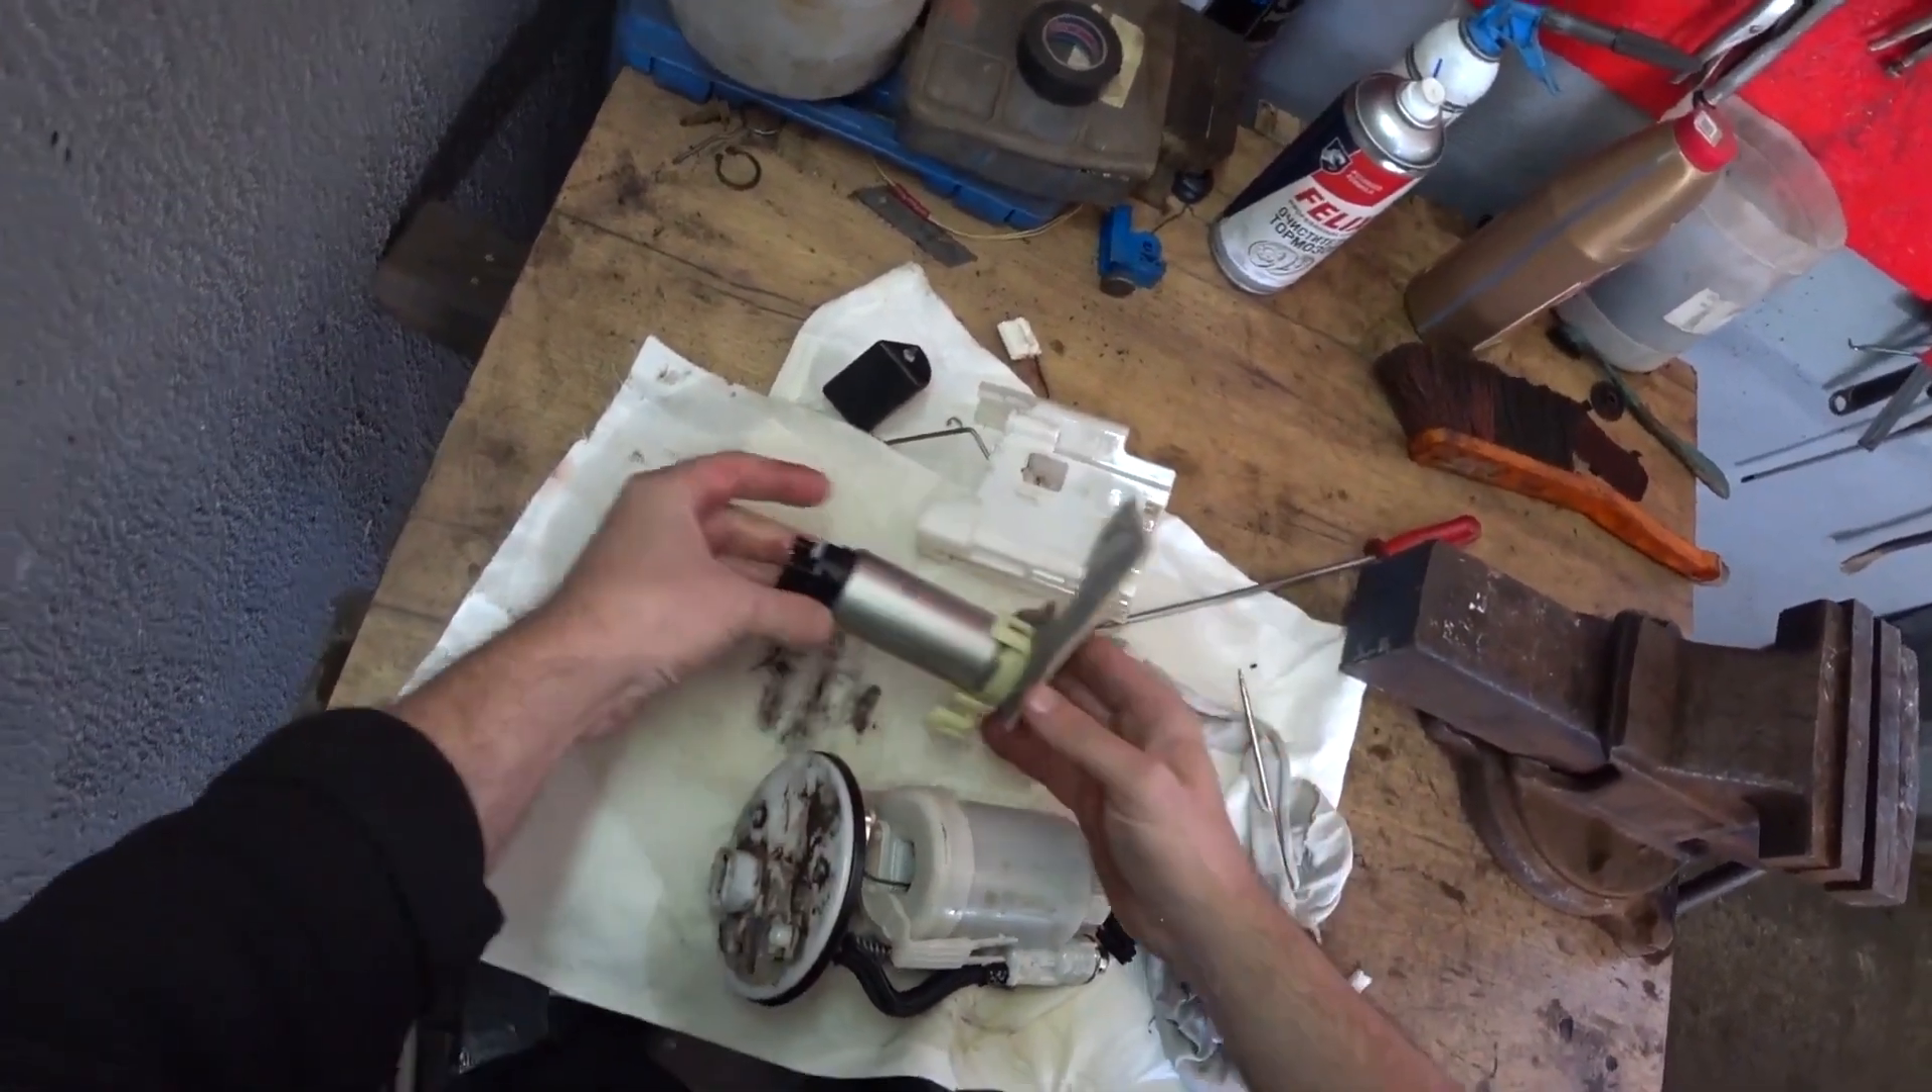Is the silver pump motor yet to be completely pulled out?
No.